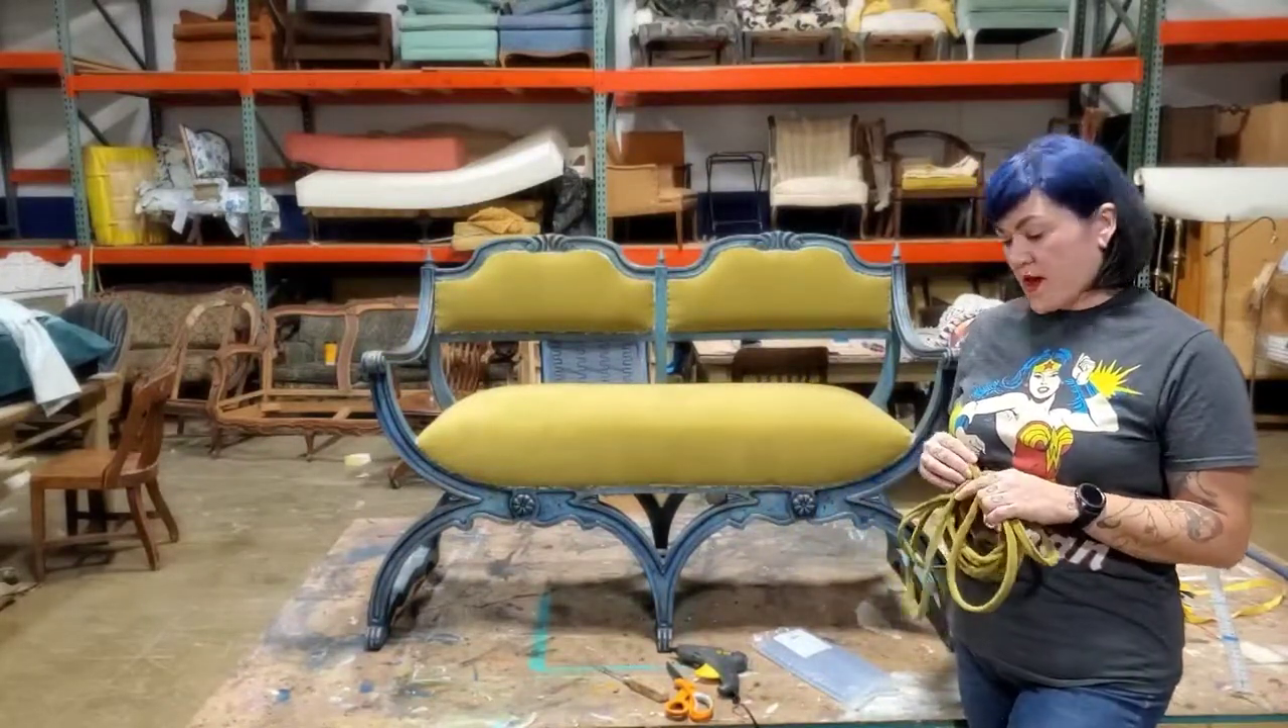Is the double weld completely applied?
No.